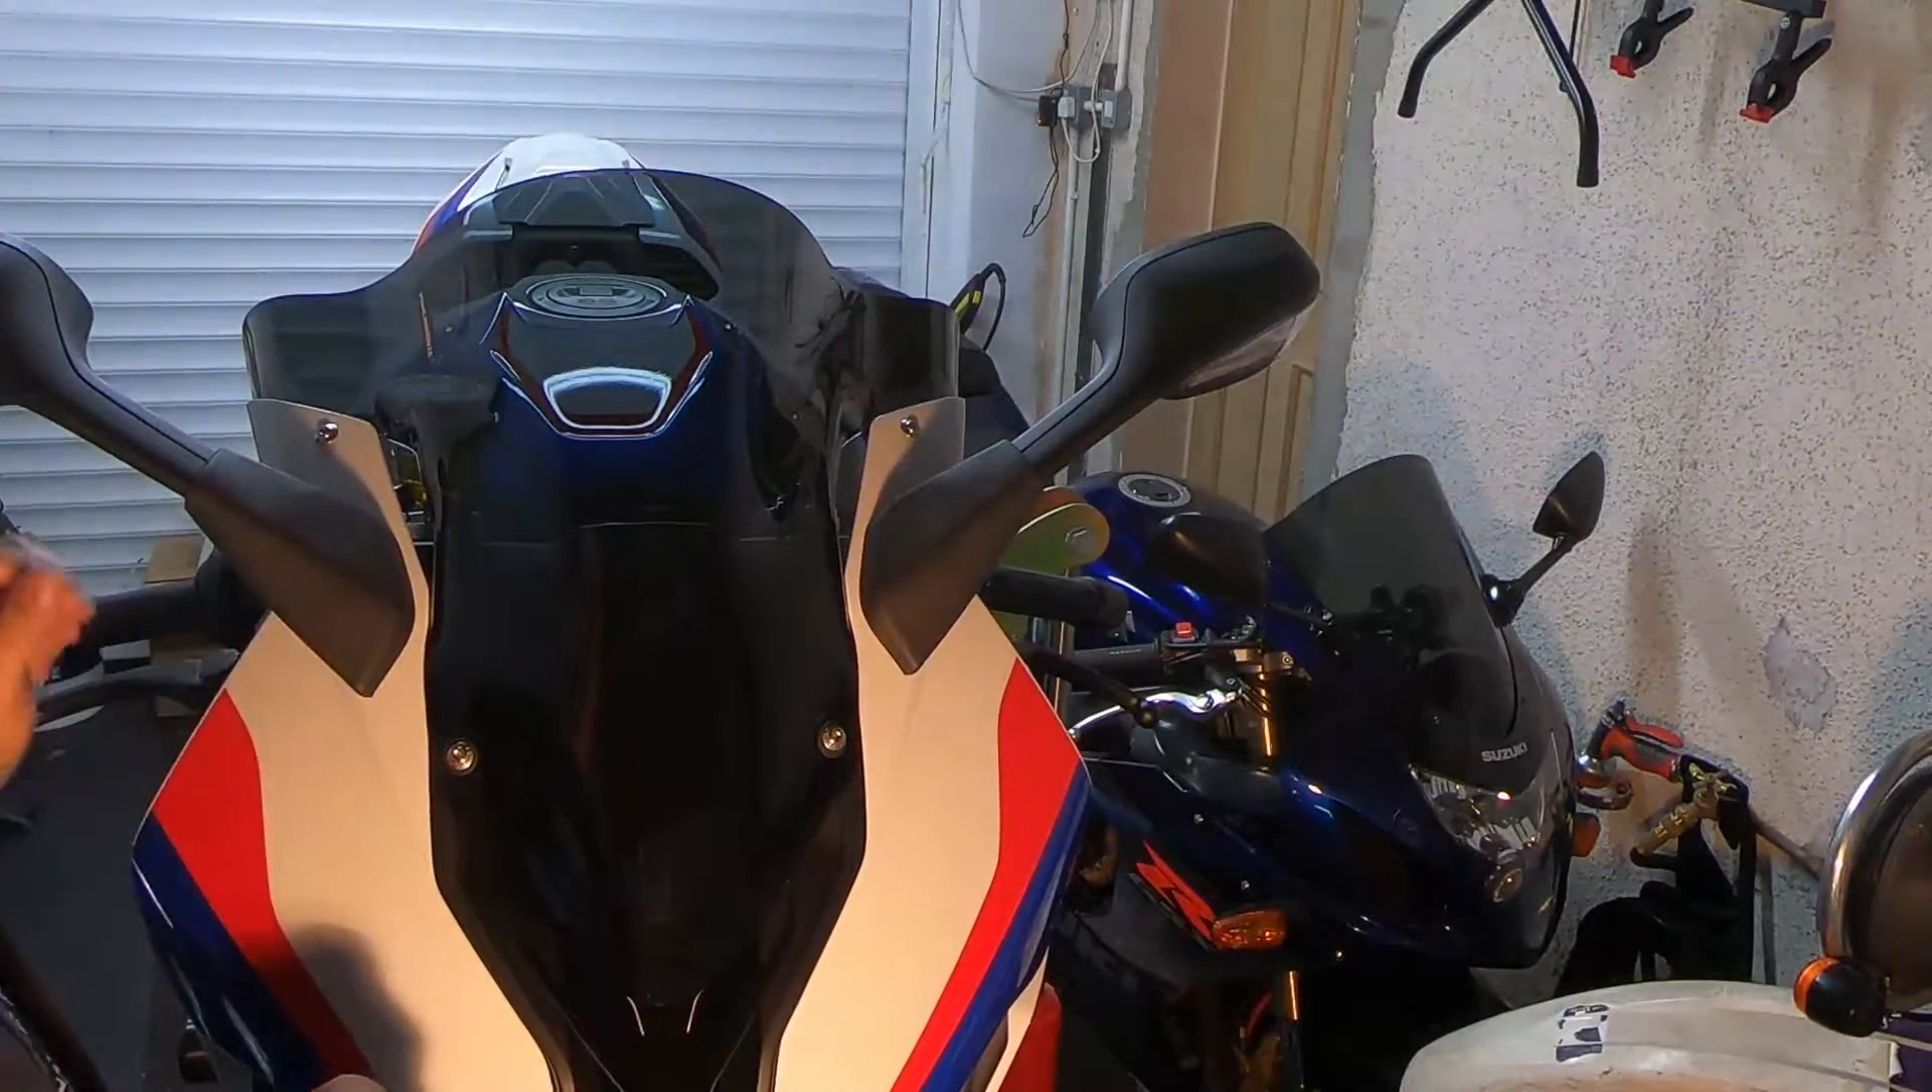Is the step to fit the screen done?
Yes.